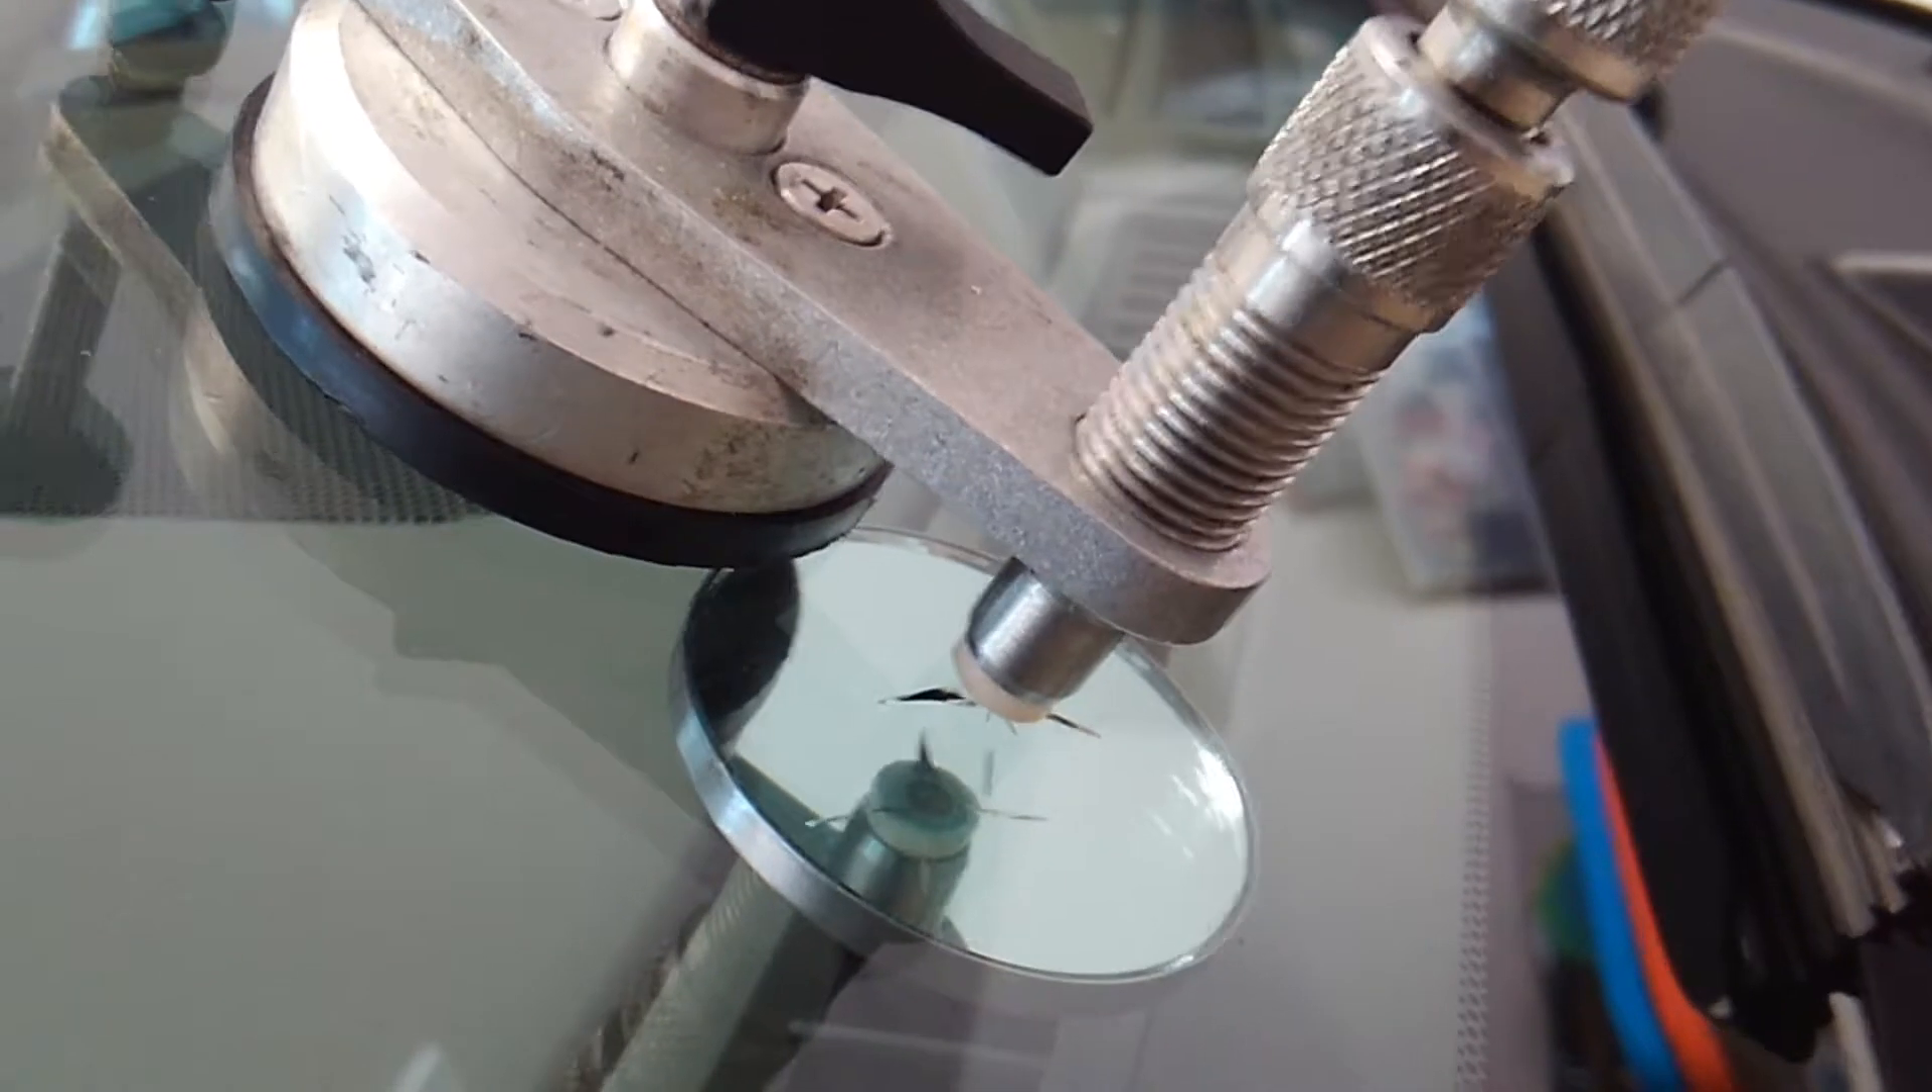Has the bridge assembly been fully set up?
Yes.